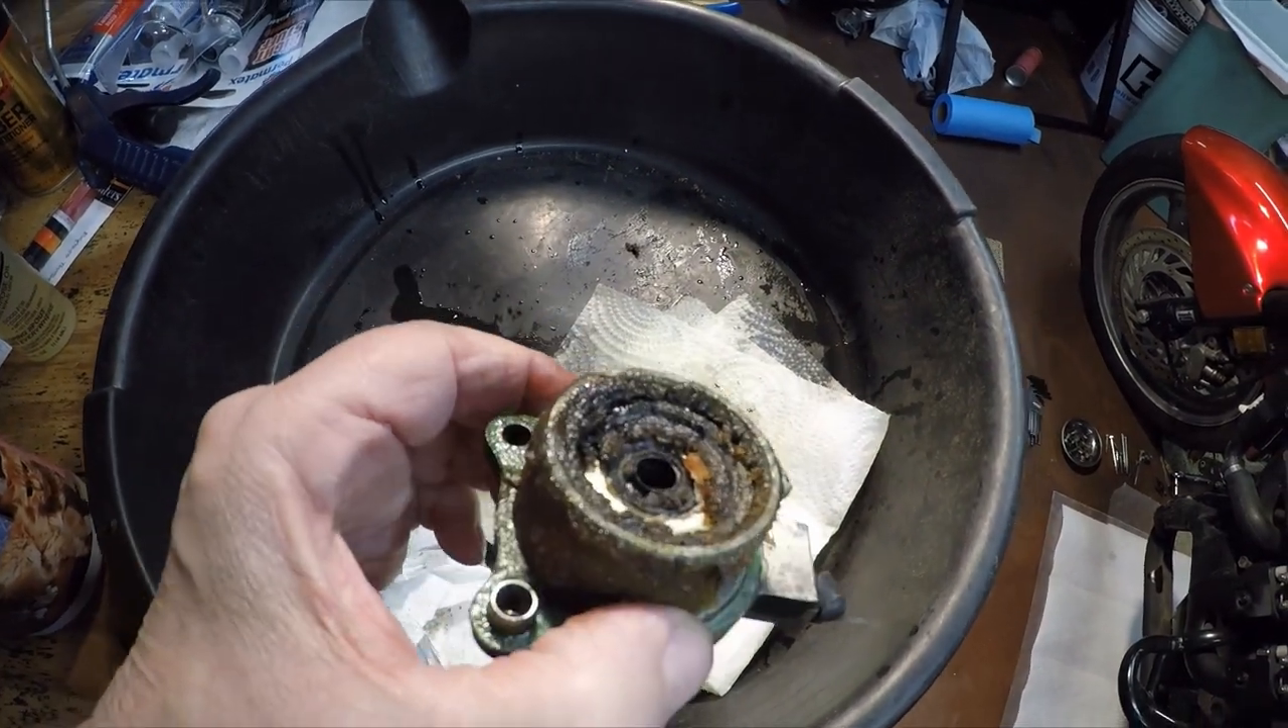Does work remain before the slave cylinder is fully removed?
No.